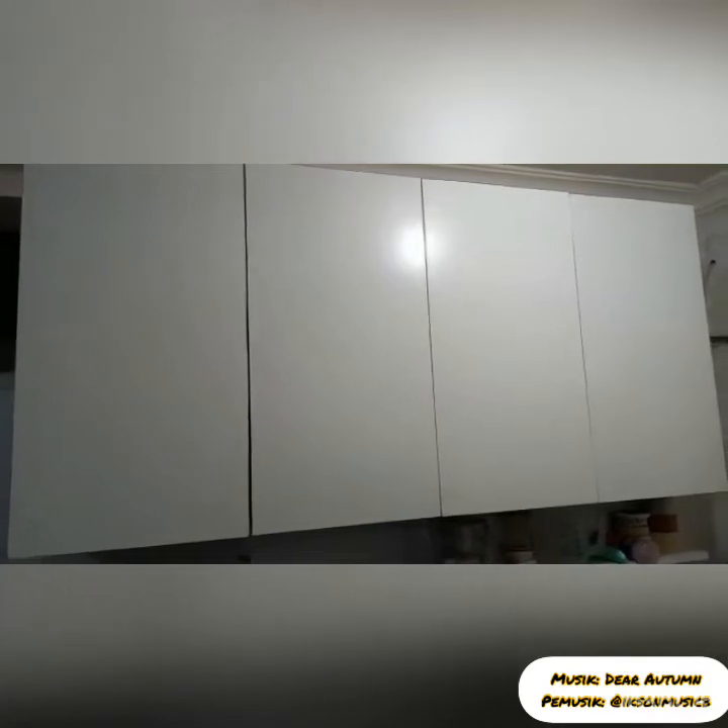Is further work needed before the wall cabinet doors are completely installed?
No.